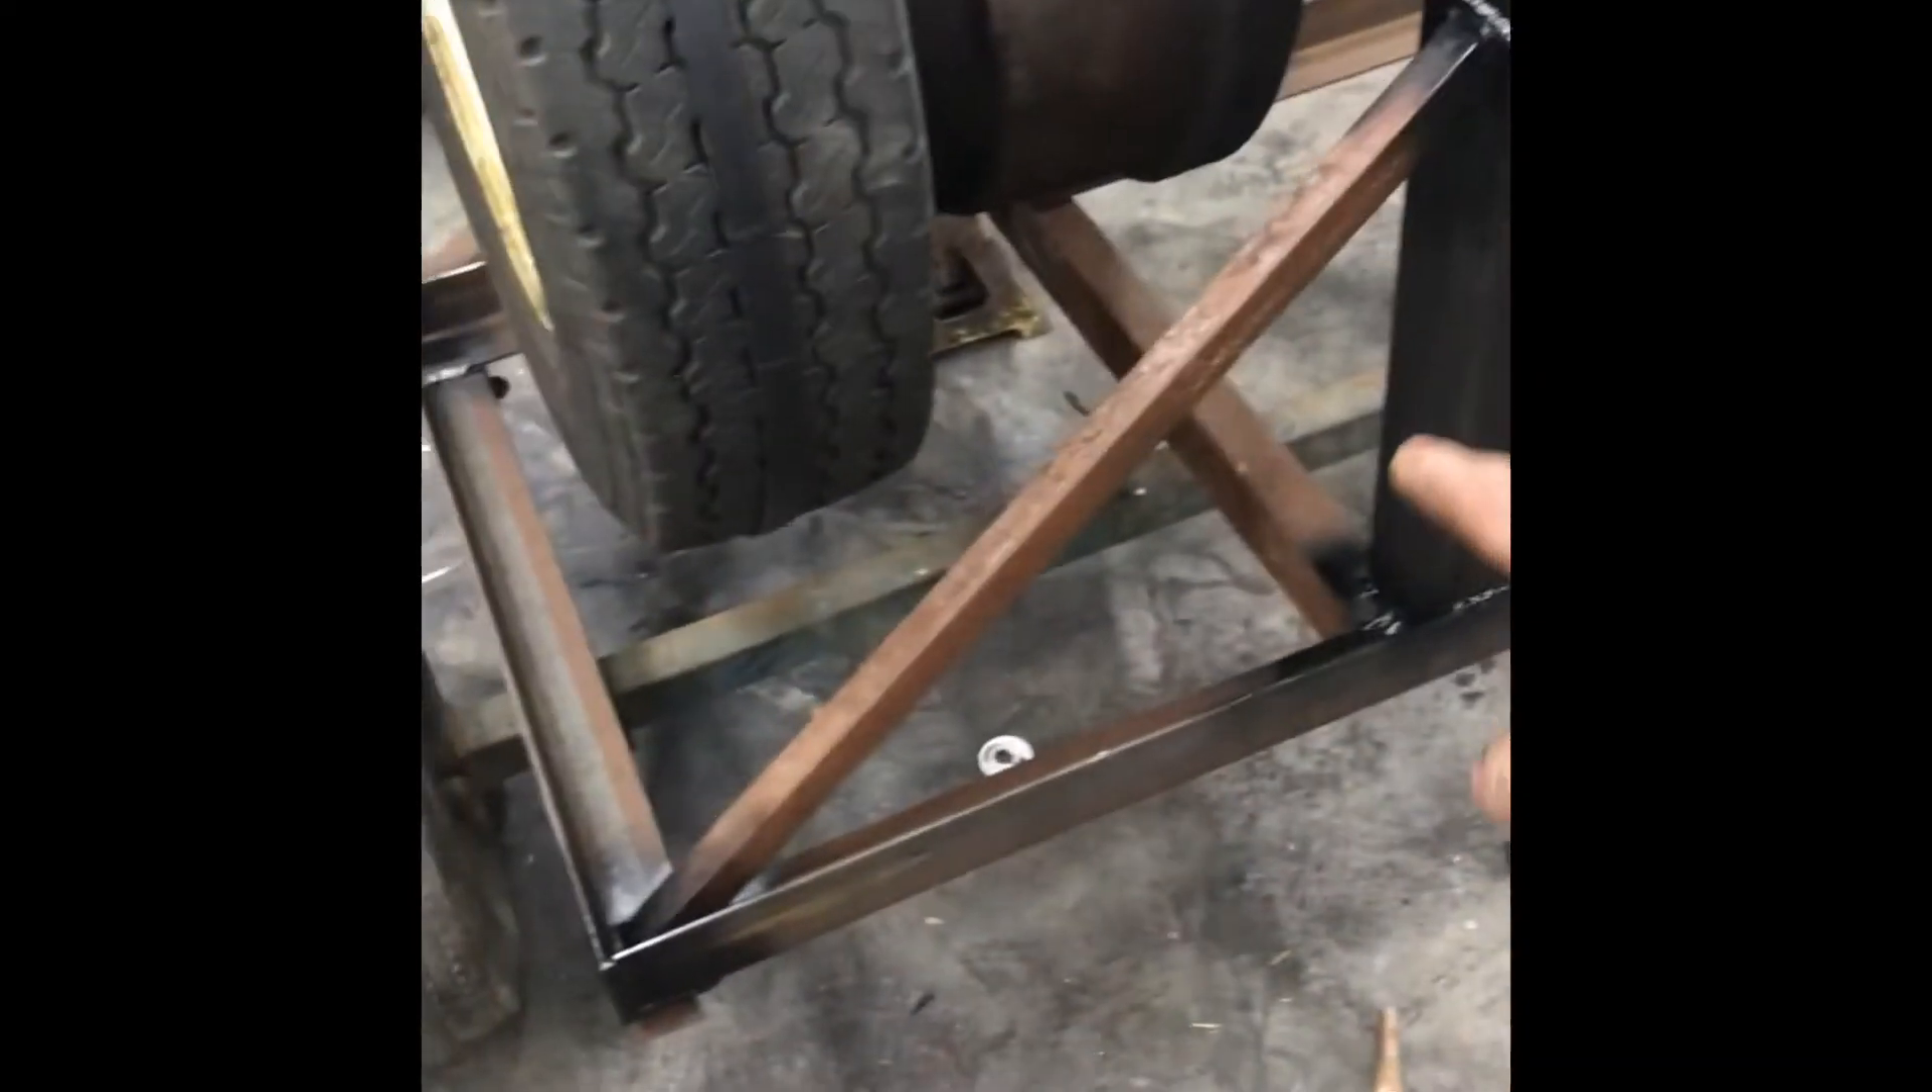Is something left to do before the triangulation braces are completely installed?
No.